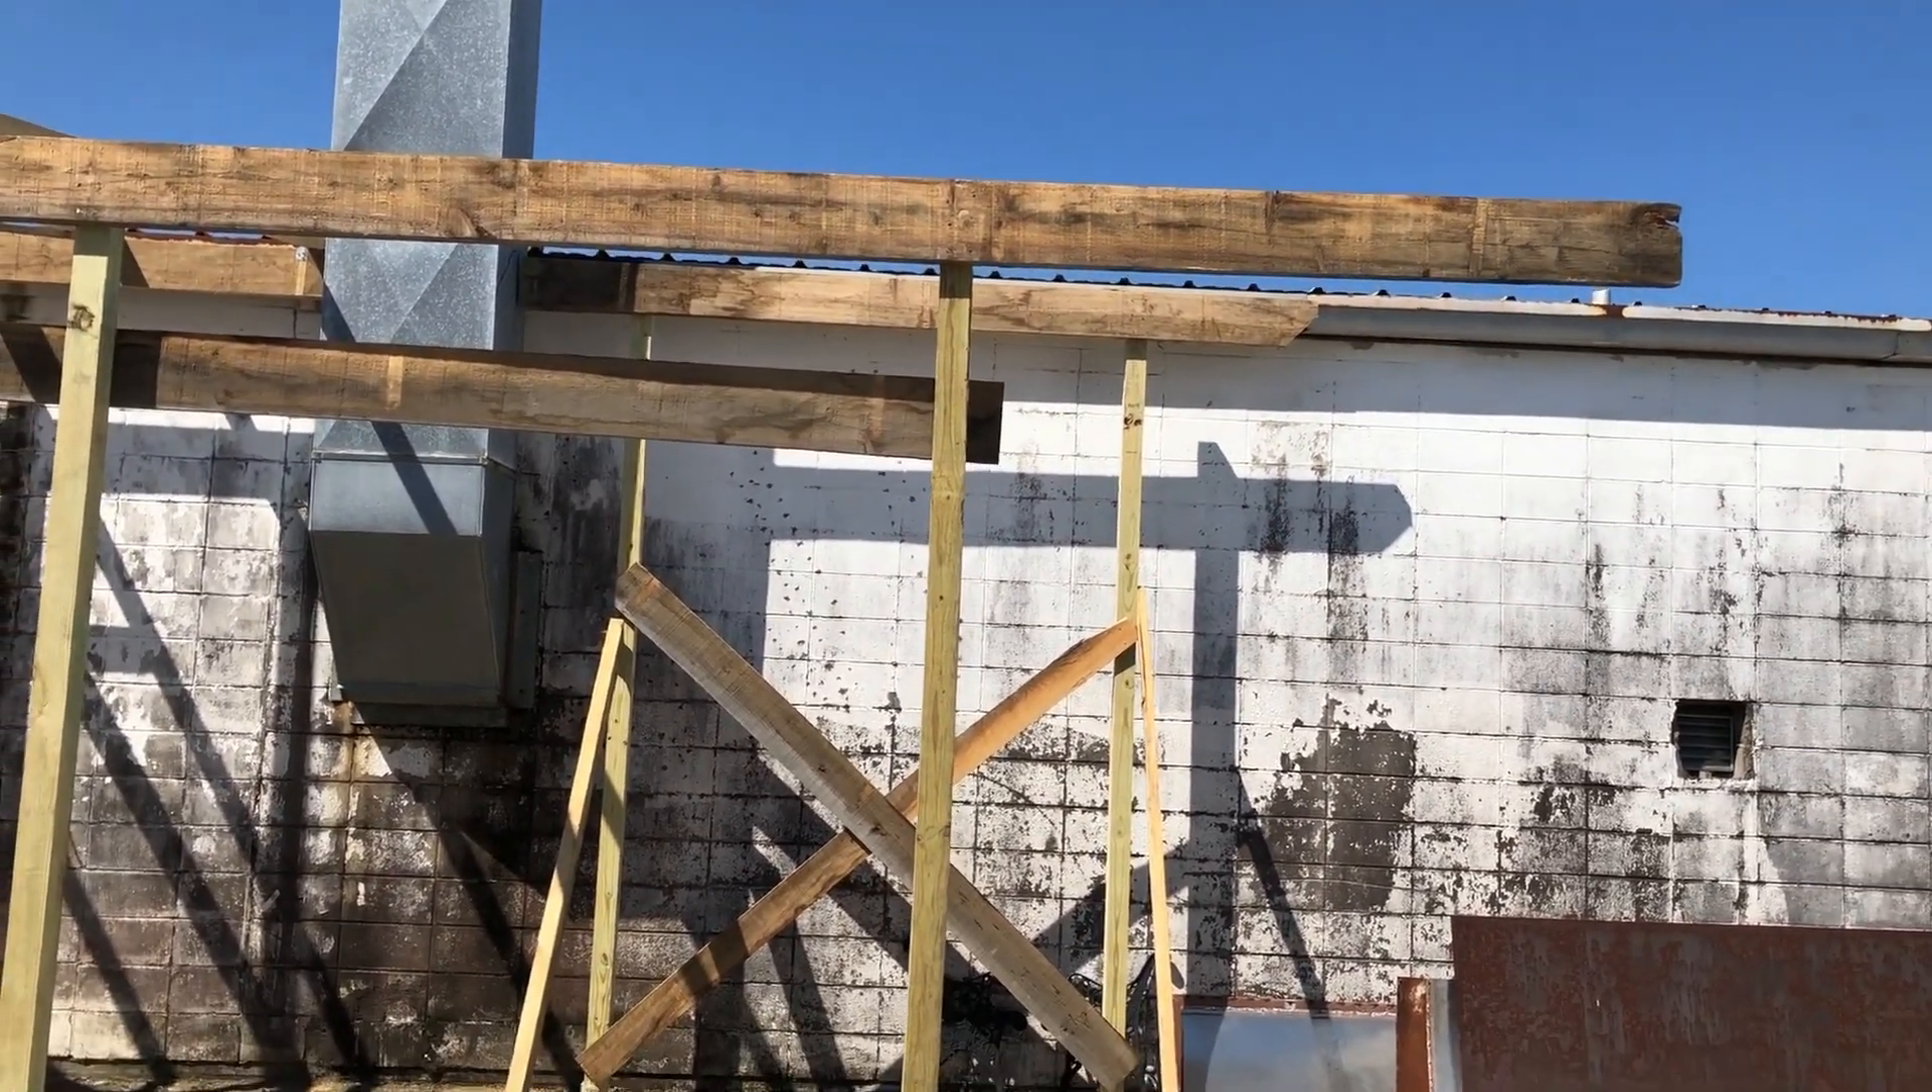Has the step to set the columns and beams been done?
Yes.